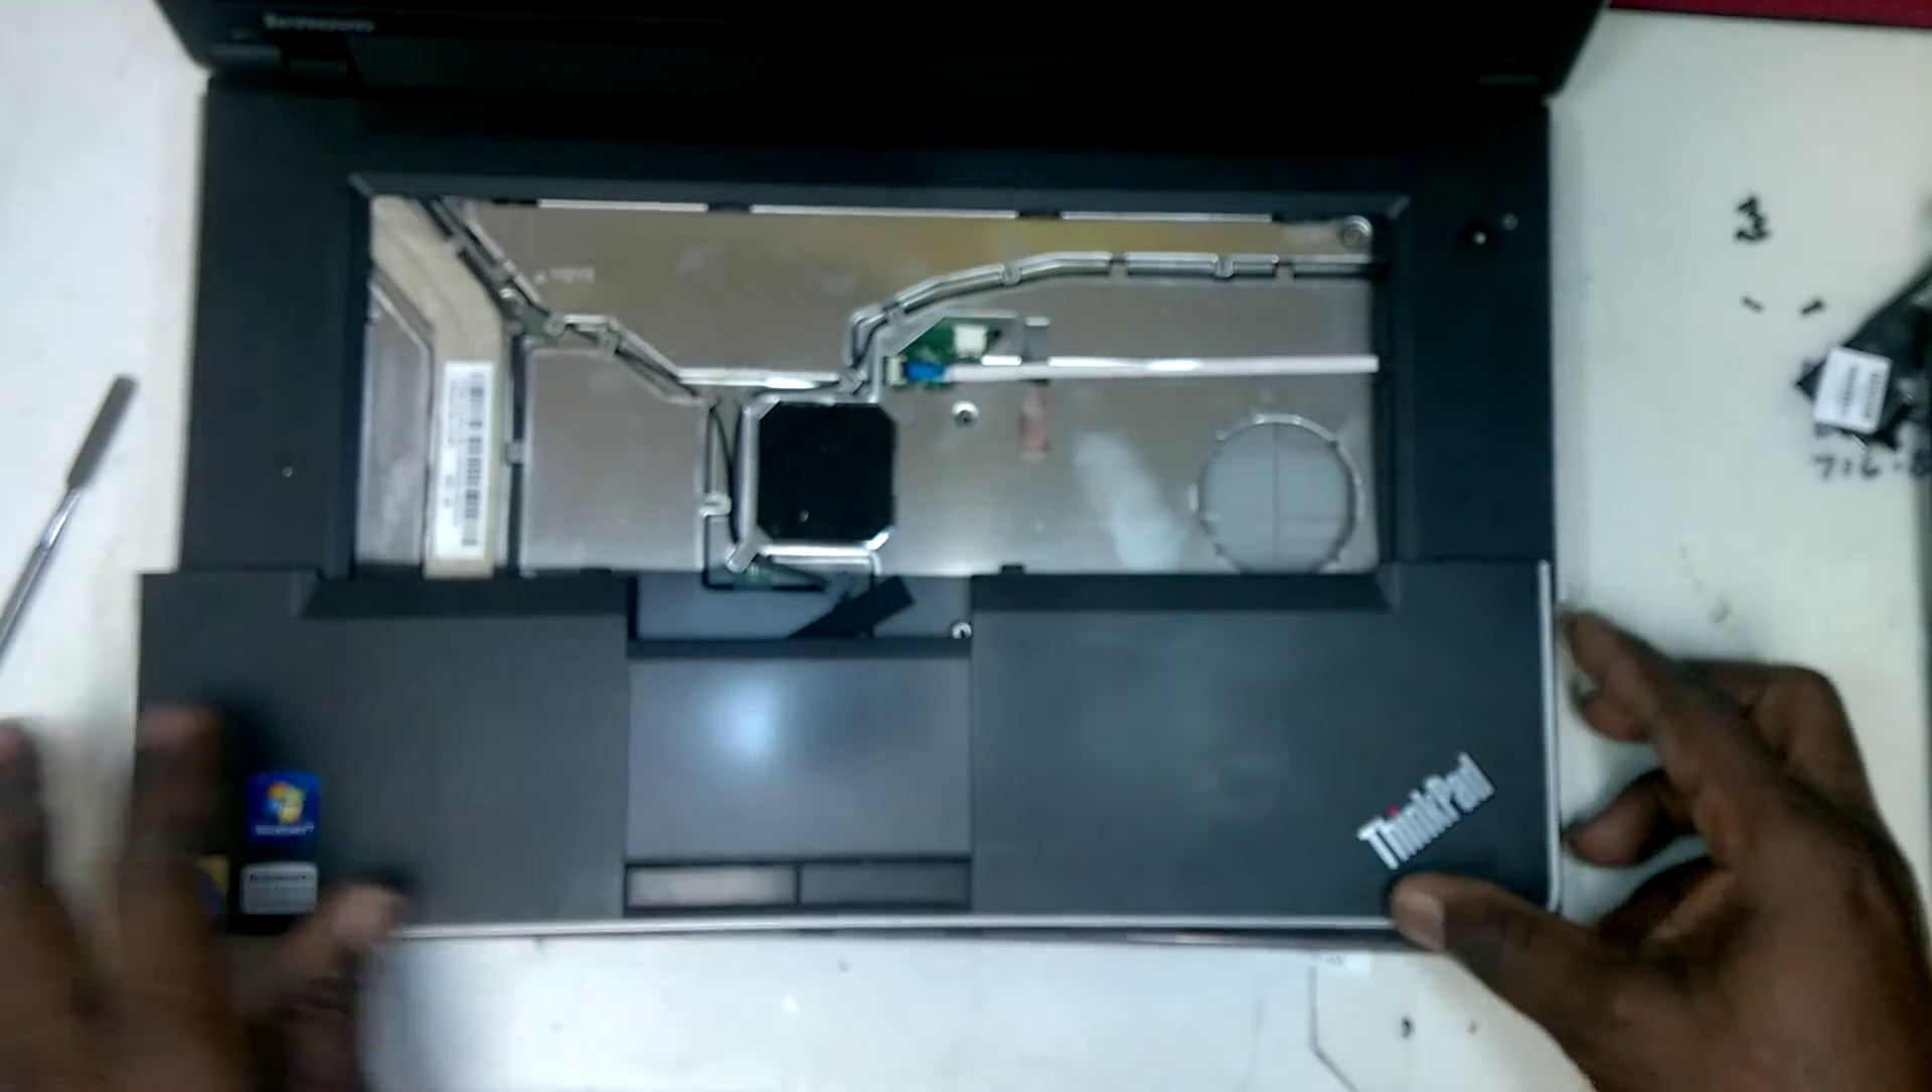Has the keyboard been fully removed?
Yes.